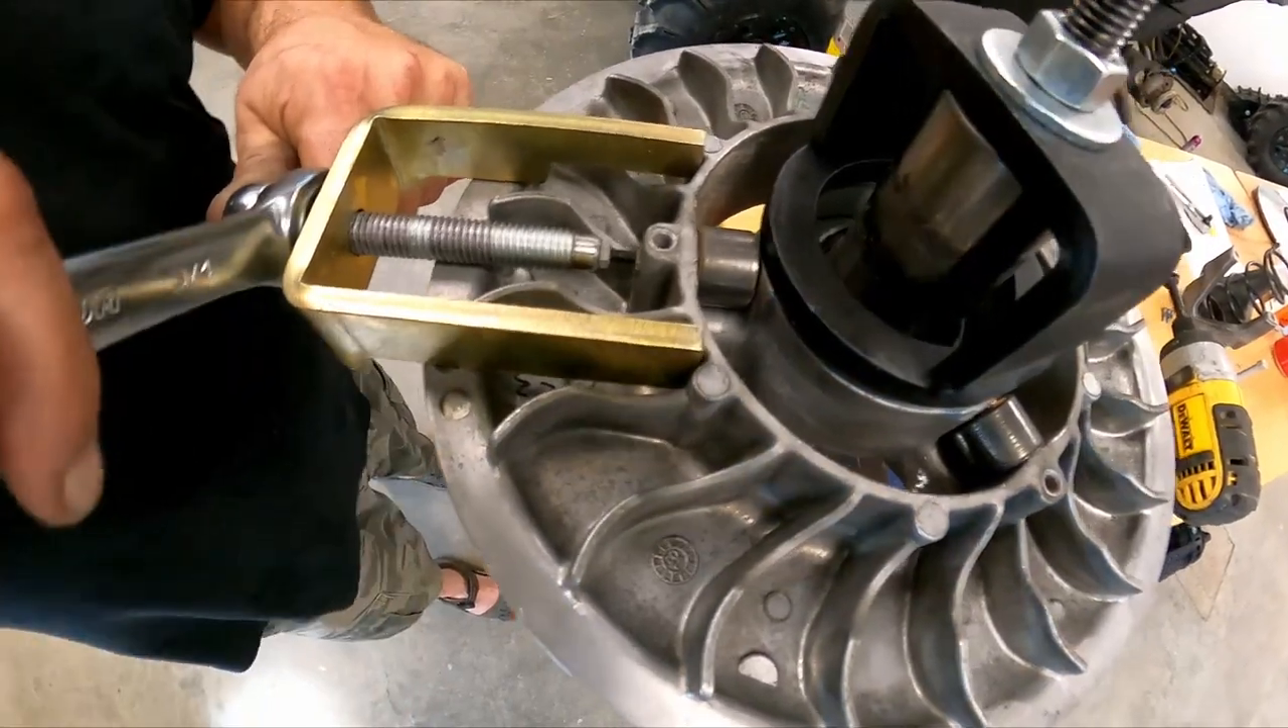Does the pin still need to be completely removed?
Yes.